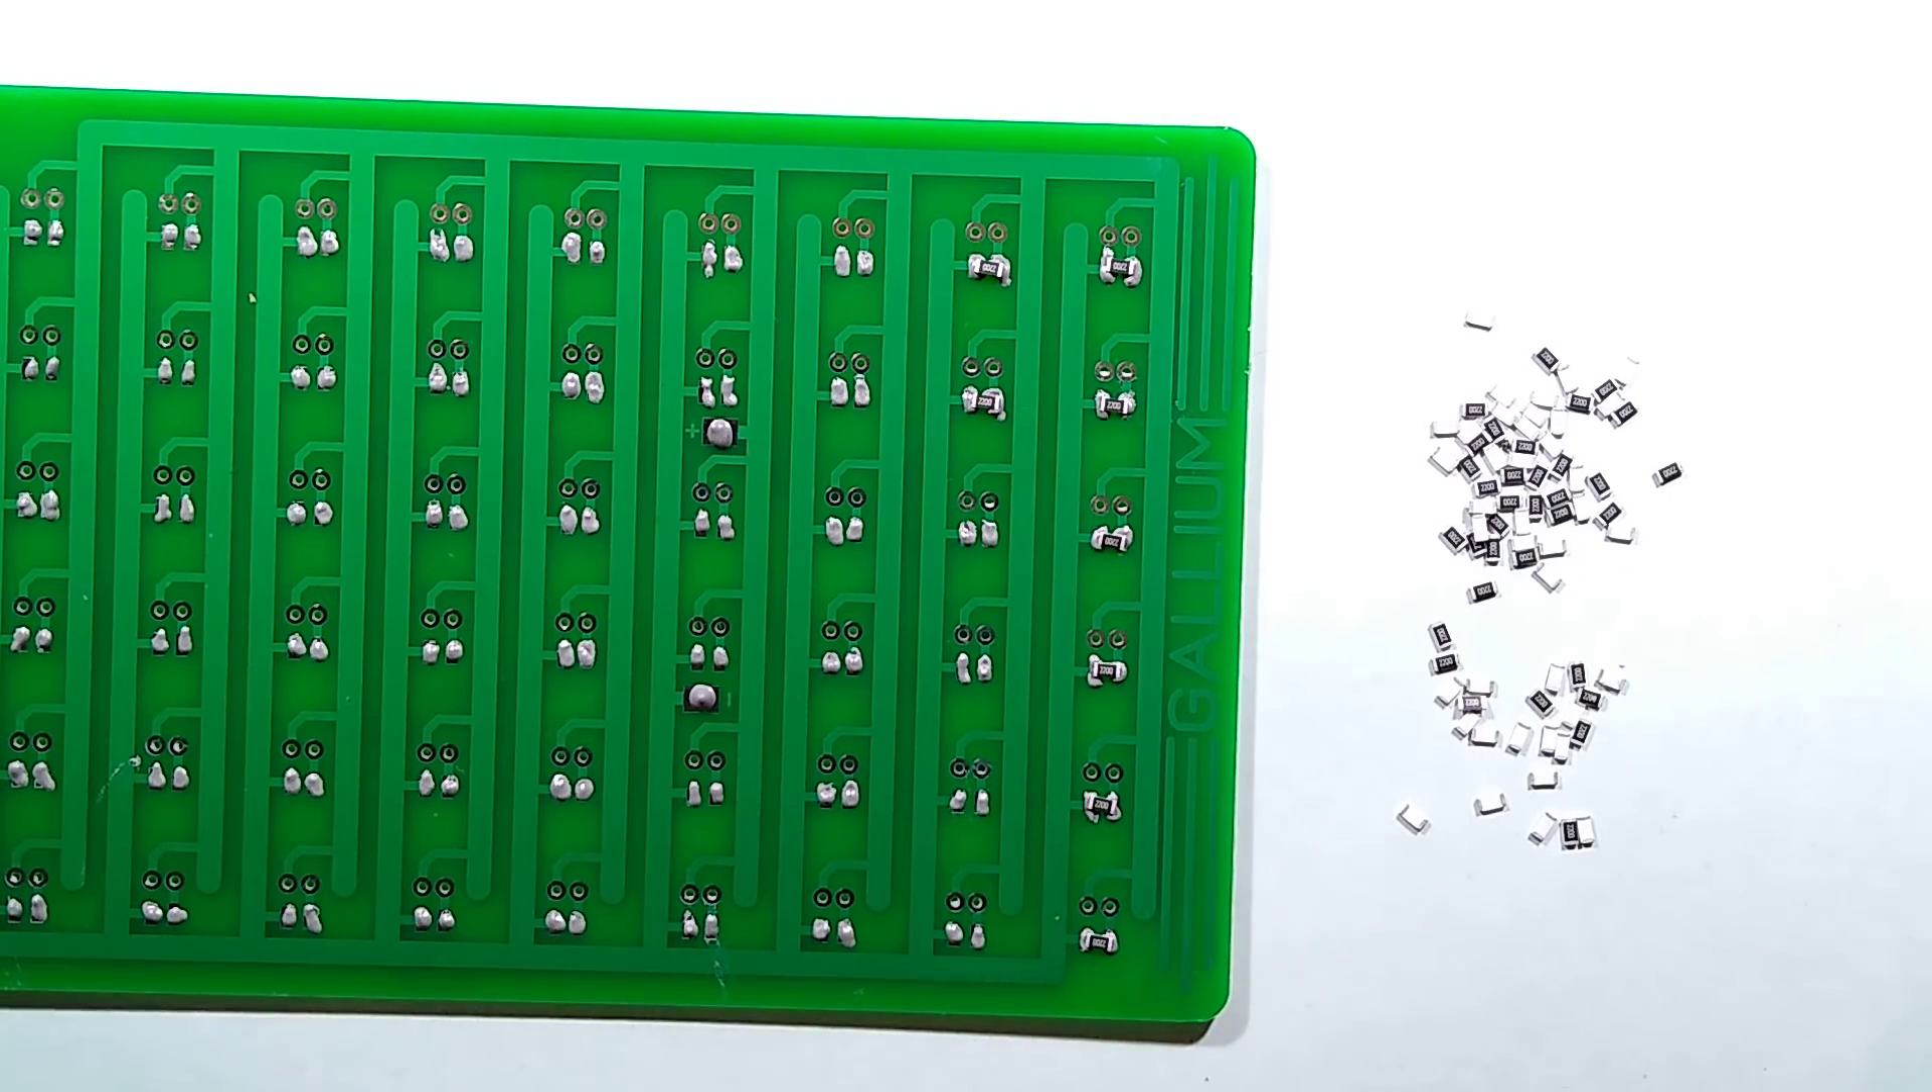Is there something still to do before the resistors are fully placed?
Yes.